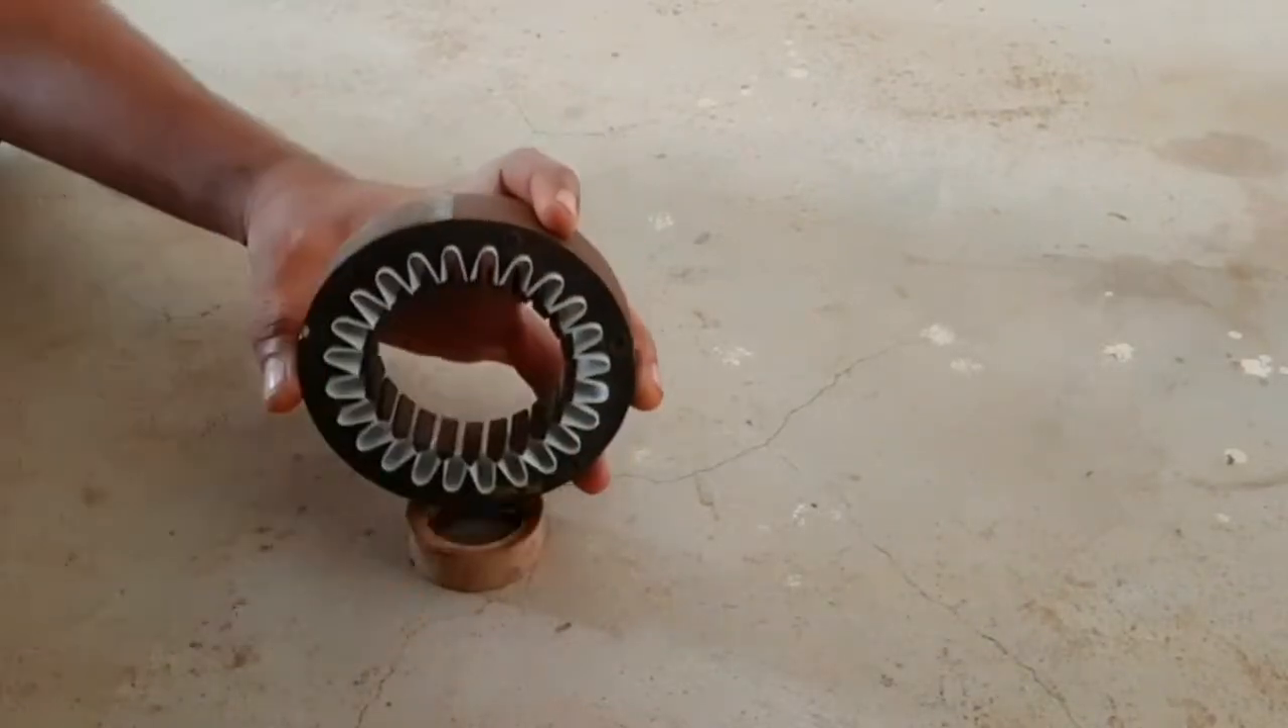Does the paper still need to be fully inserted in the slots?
No.